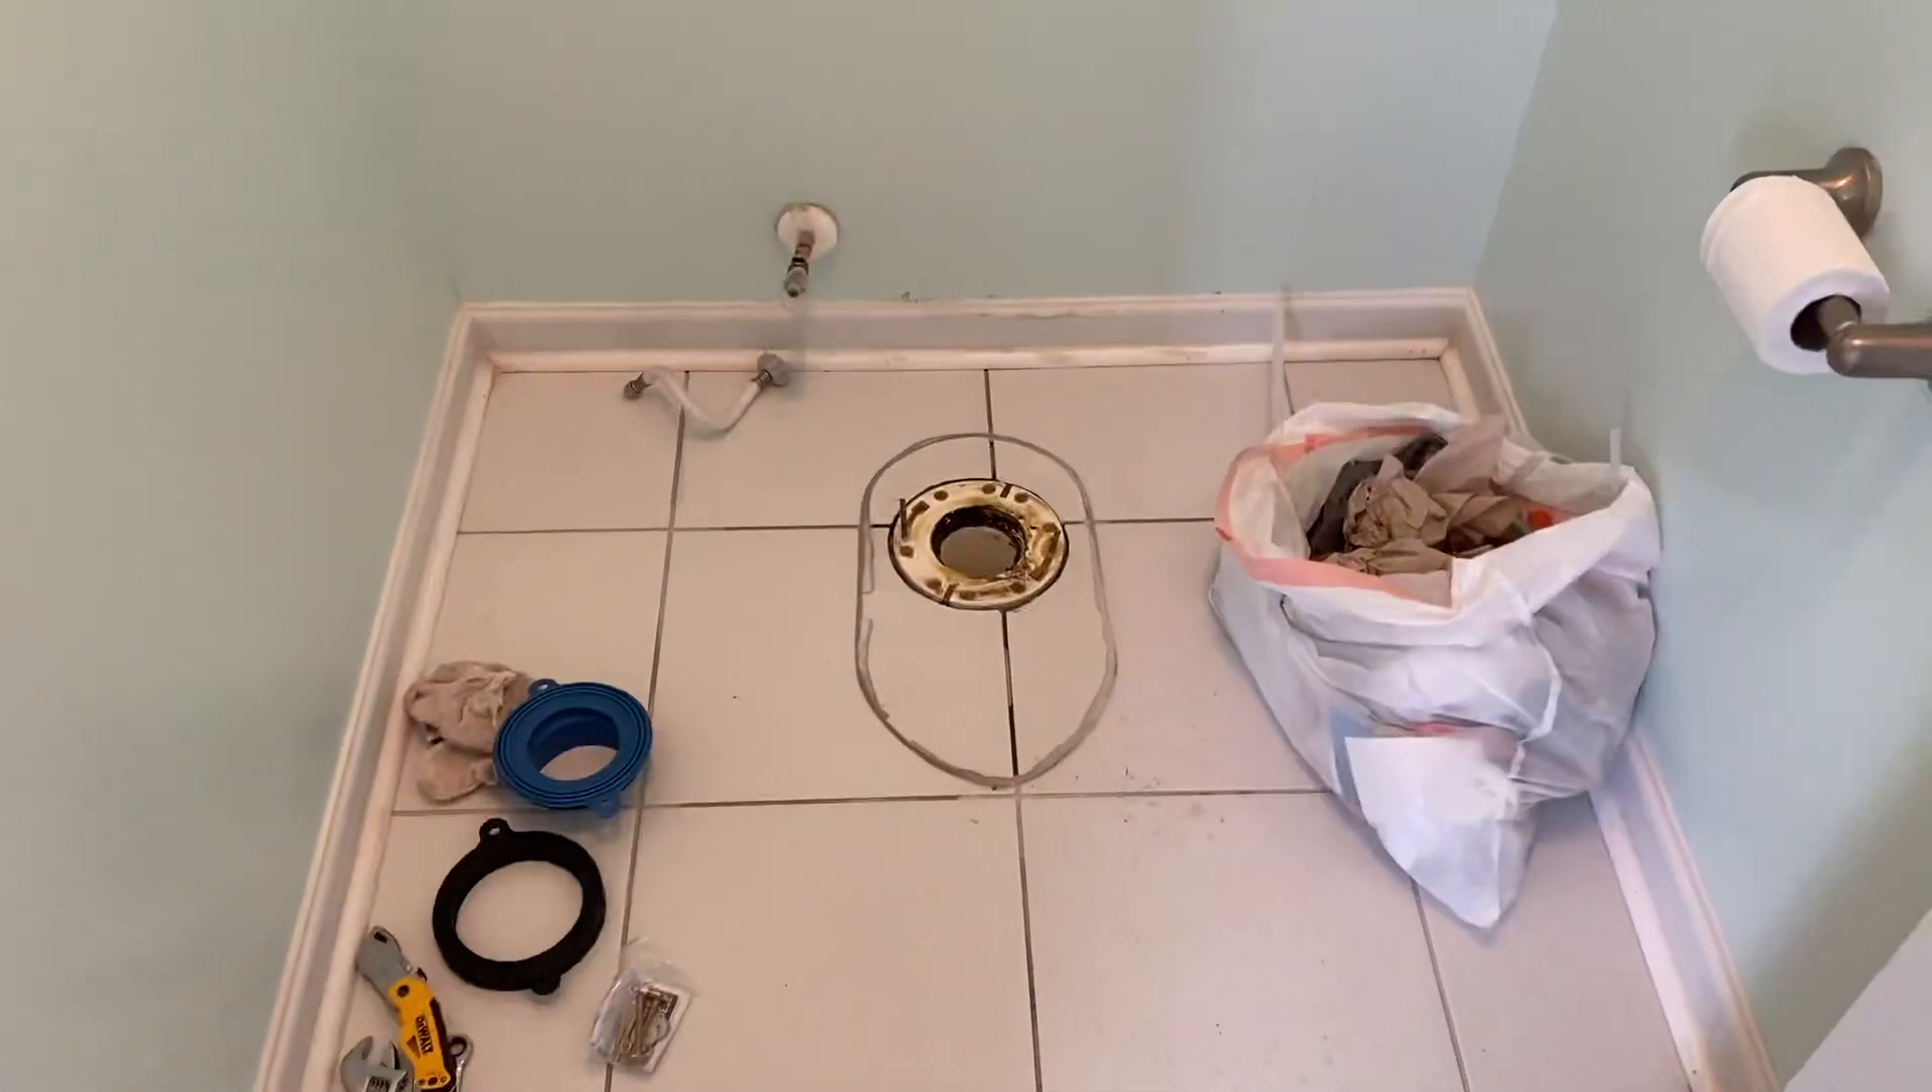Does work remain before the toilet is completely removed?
No.